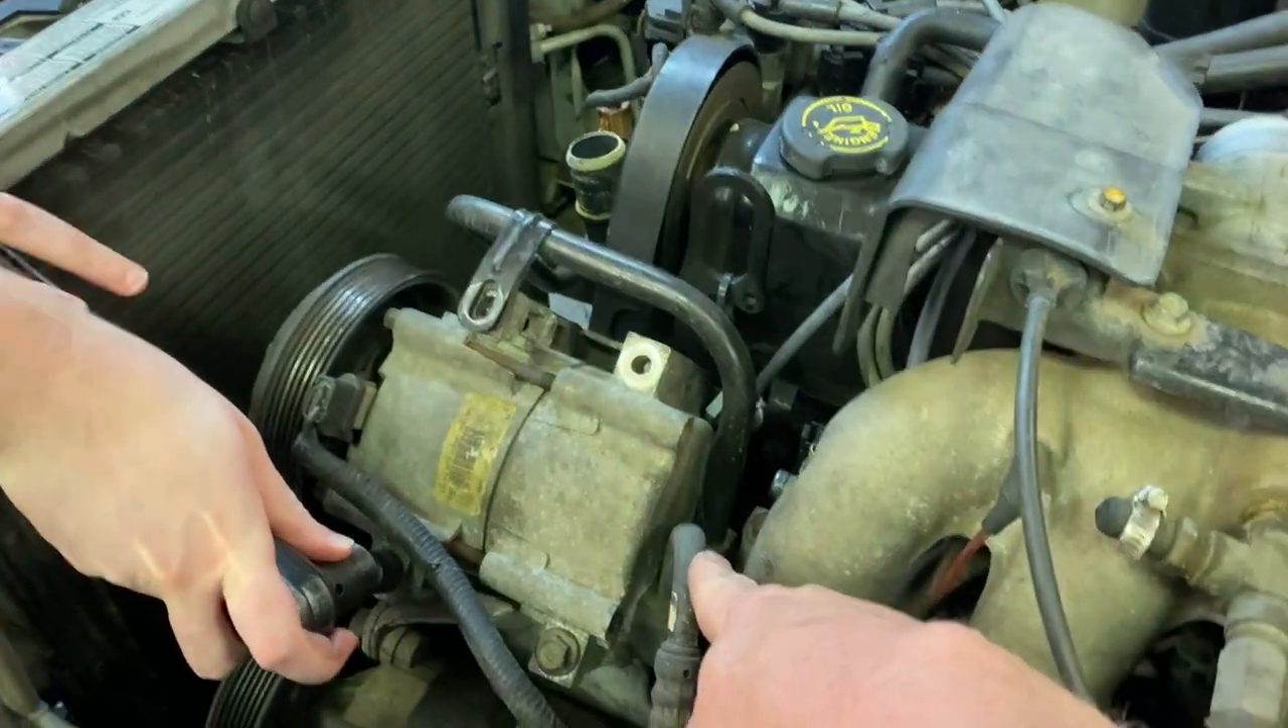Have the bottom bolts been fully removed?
No.